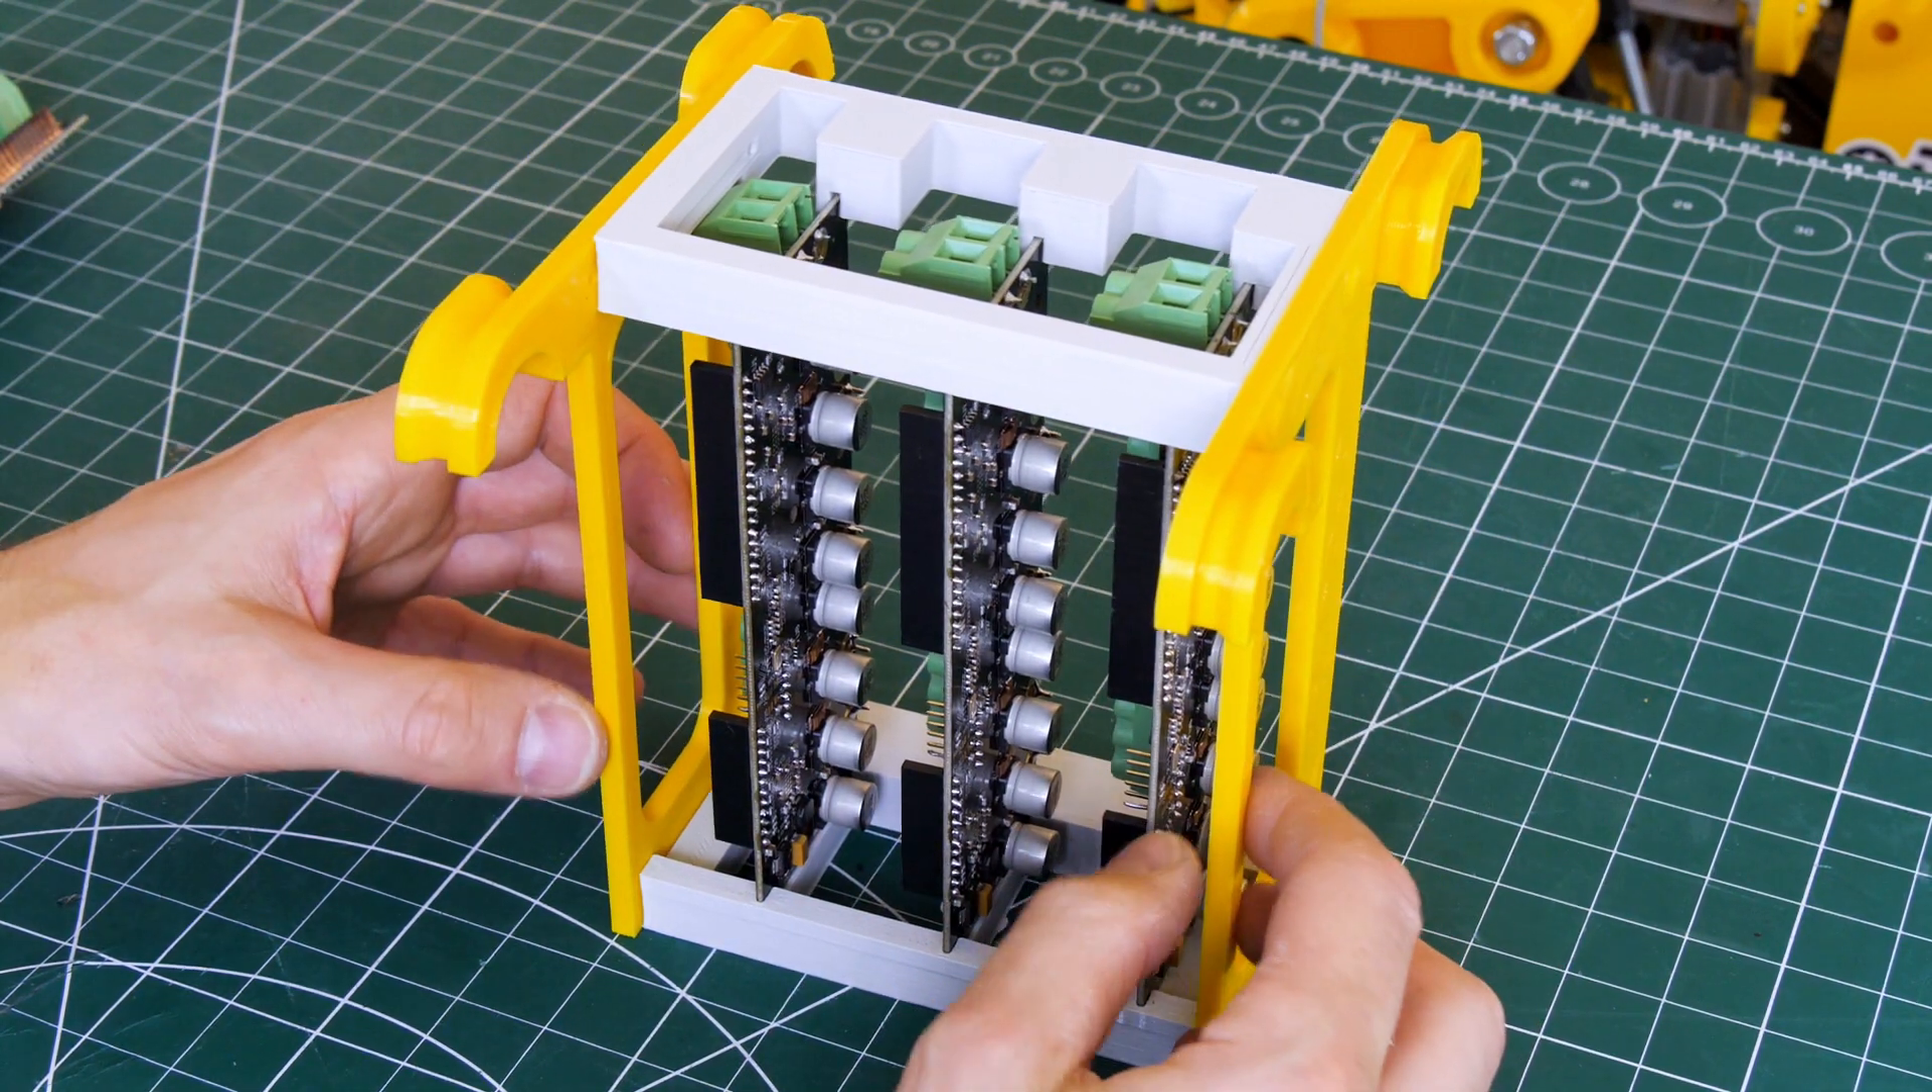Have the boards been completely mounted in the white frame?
Yes.